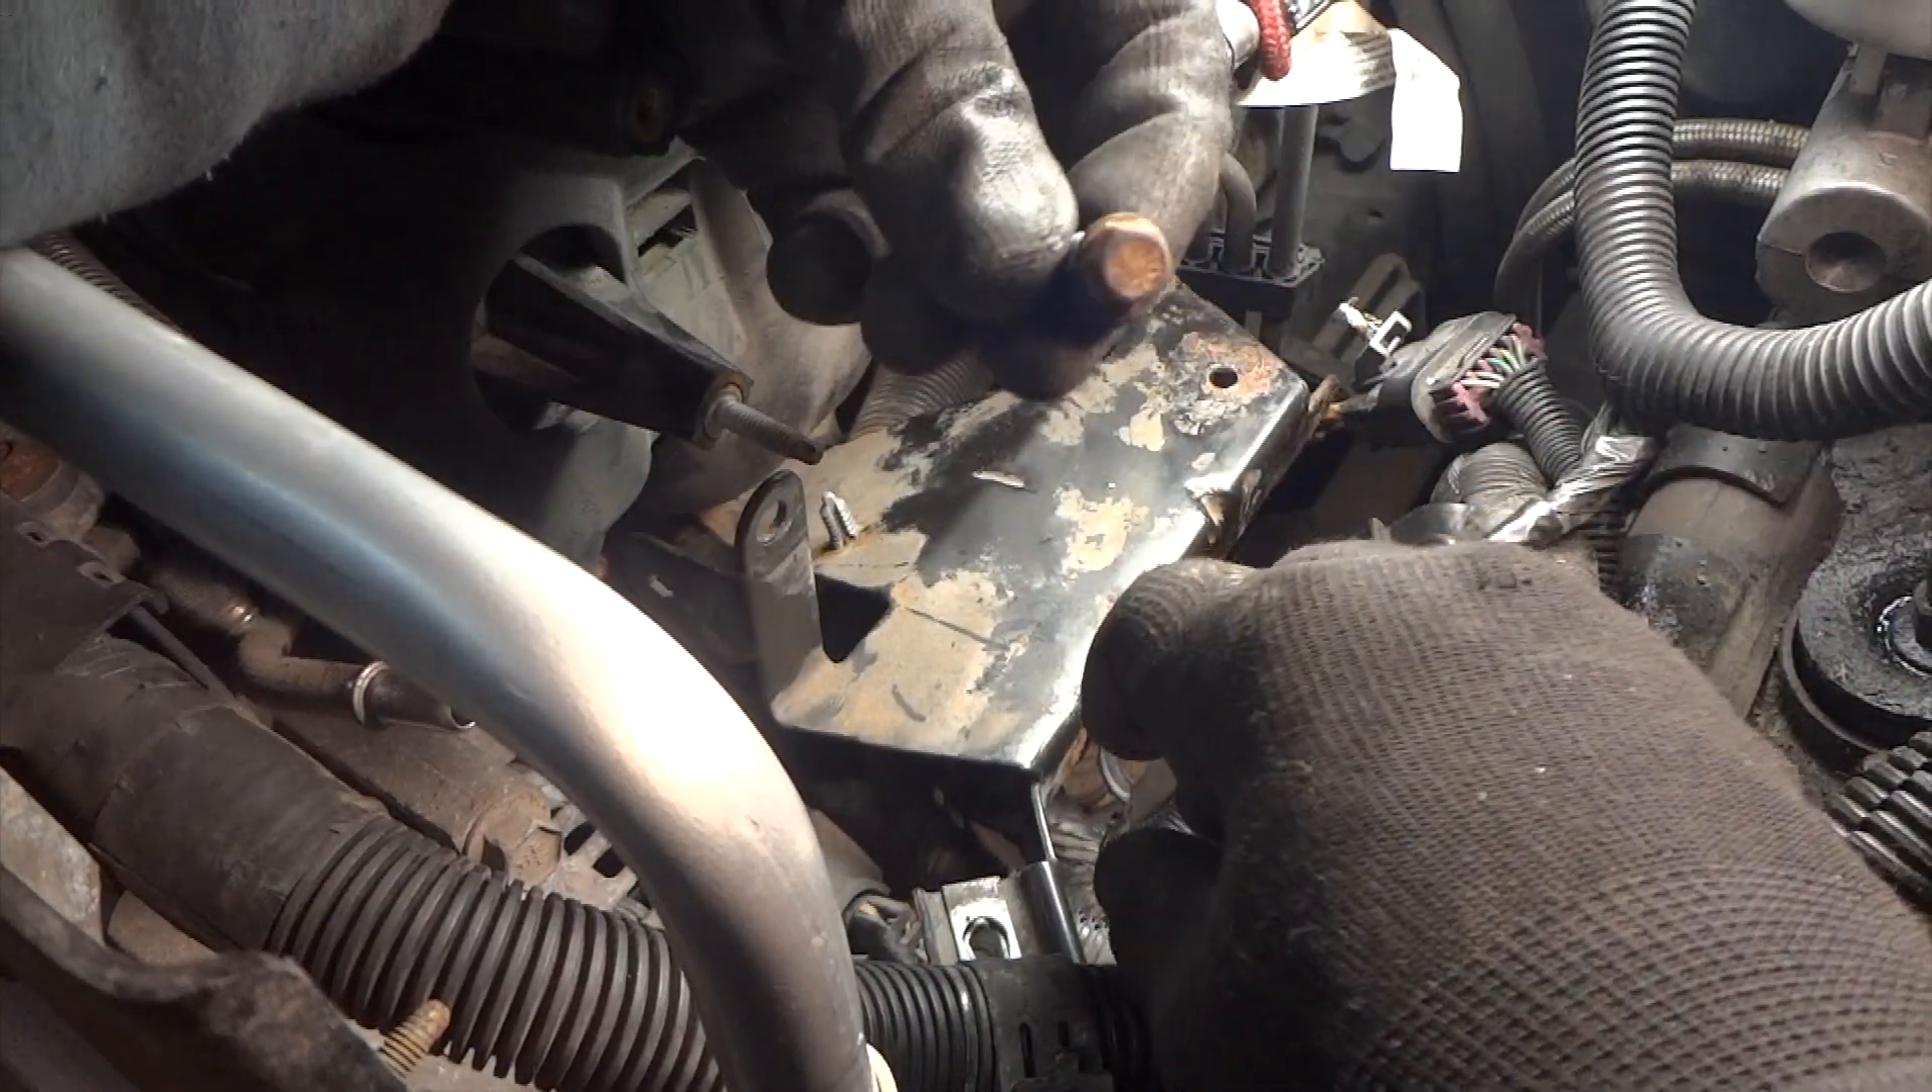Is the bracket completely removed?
No.